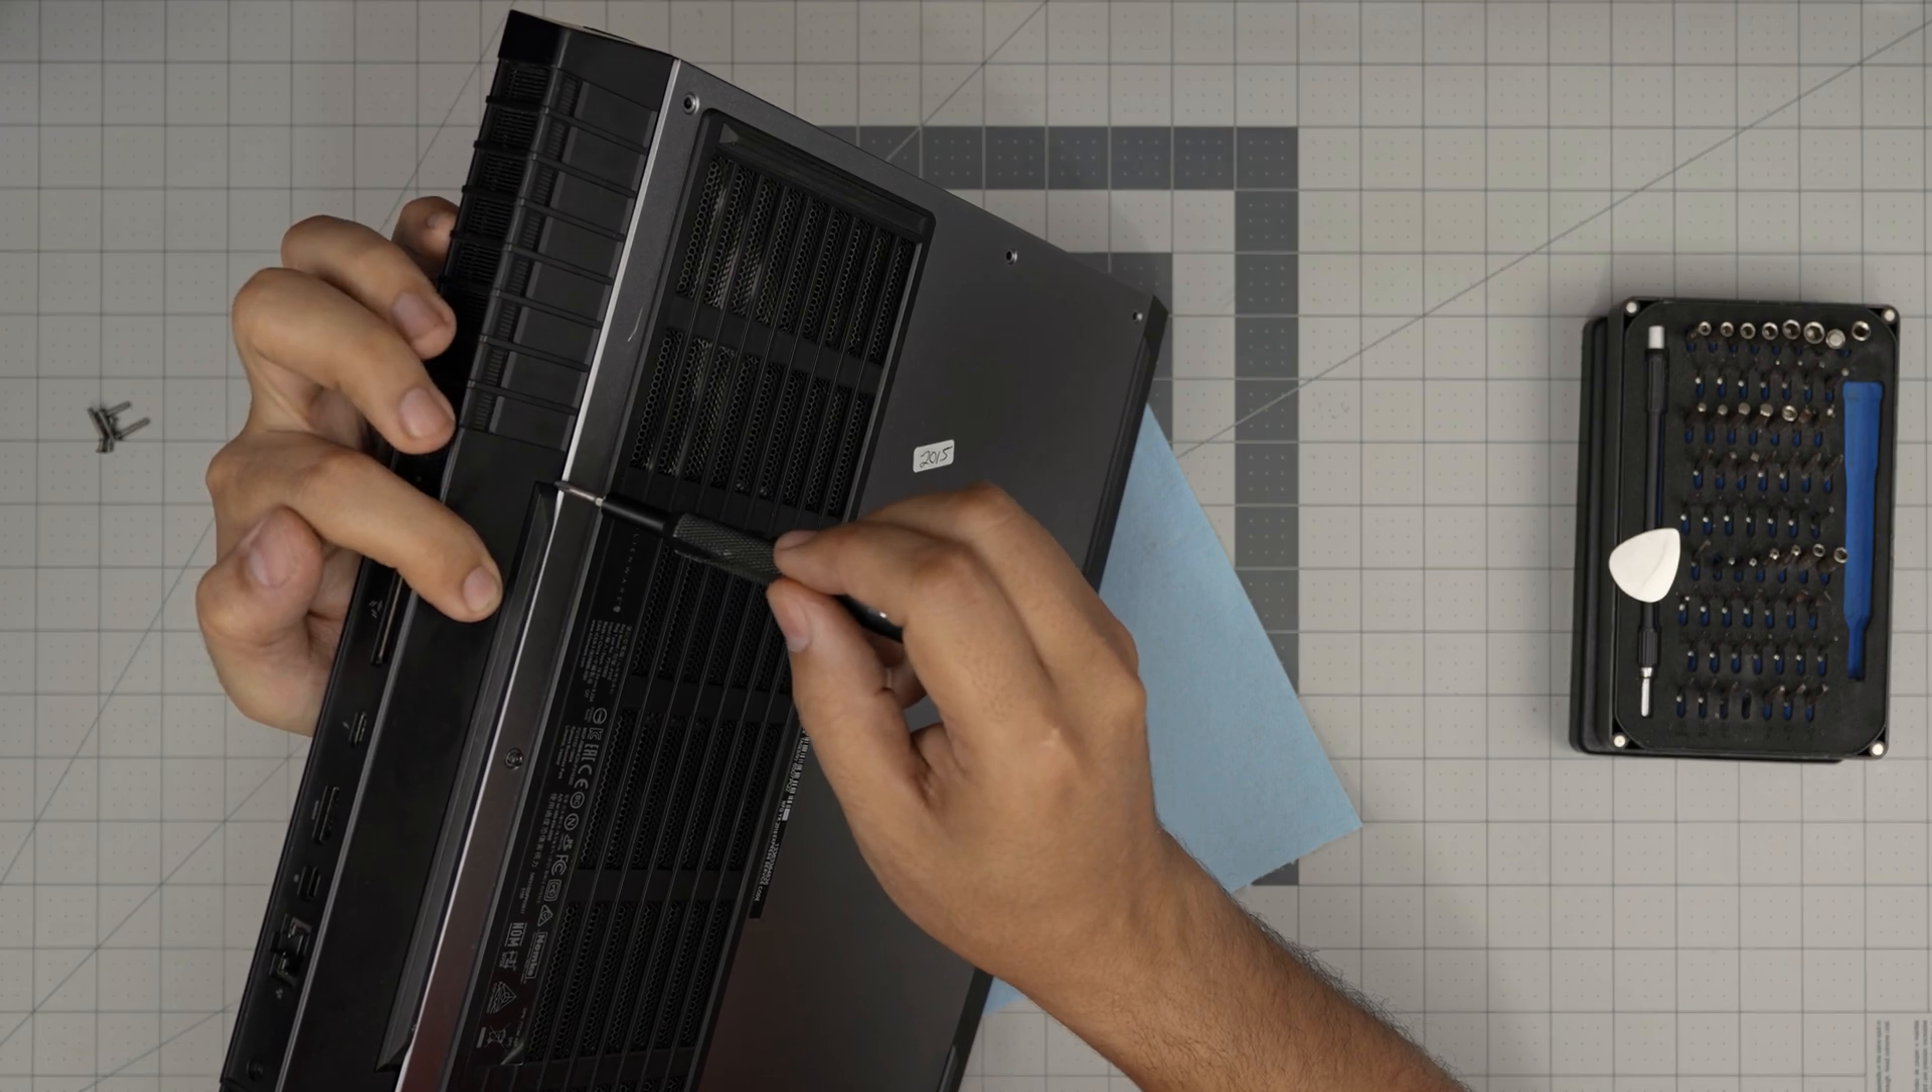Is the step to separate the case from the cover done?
No.